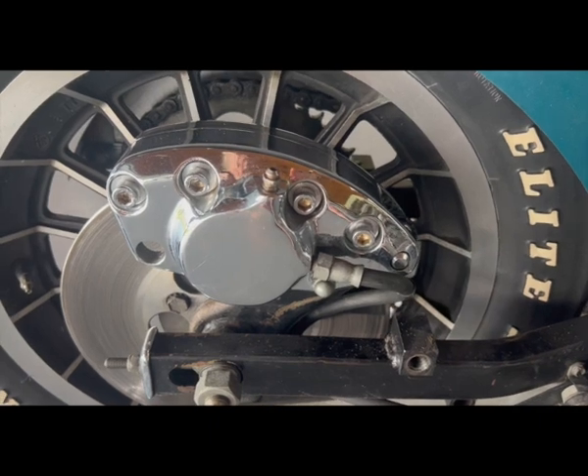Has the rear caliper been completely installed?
Yes.